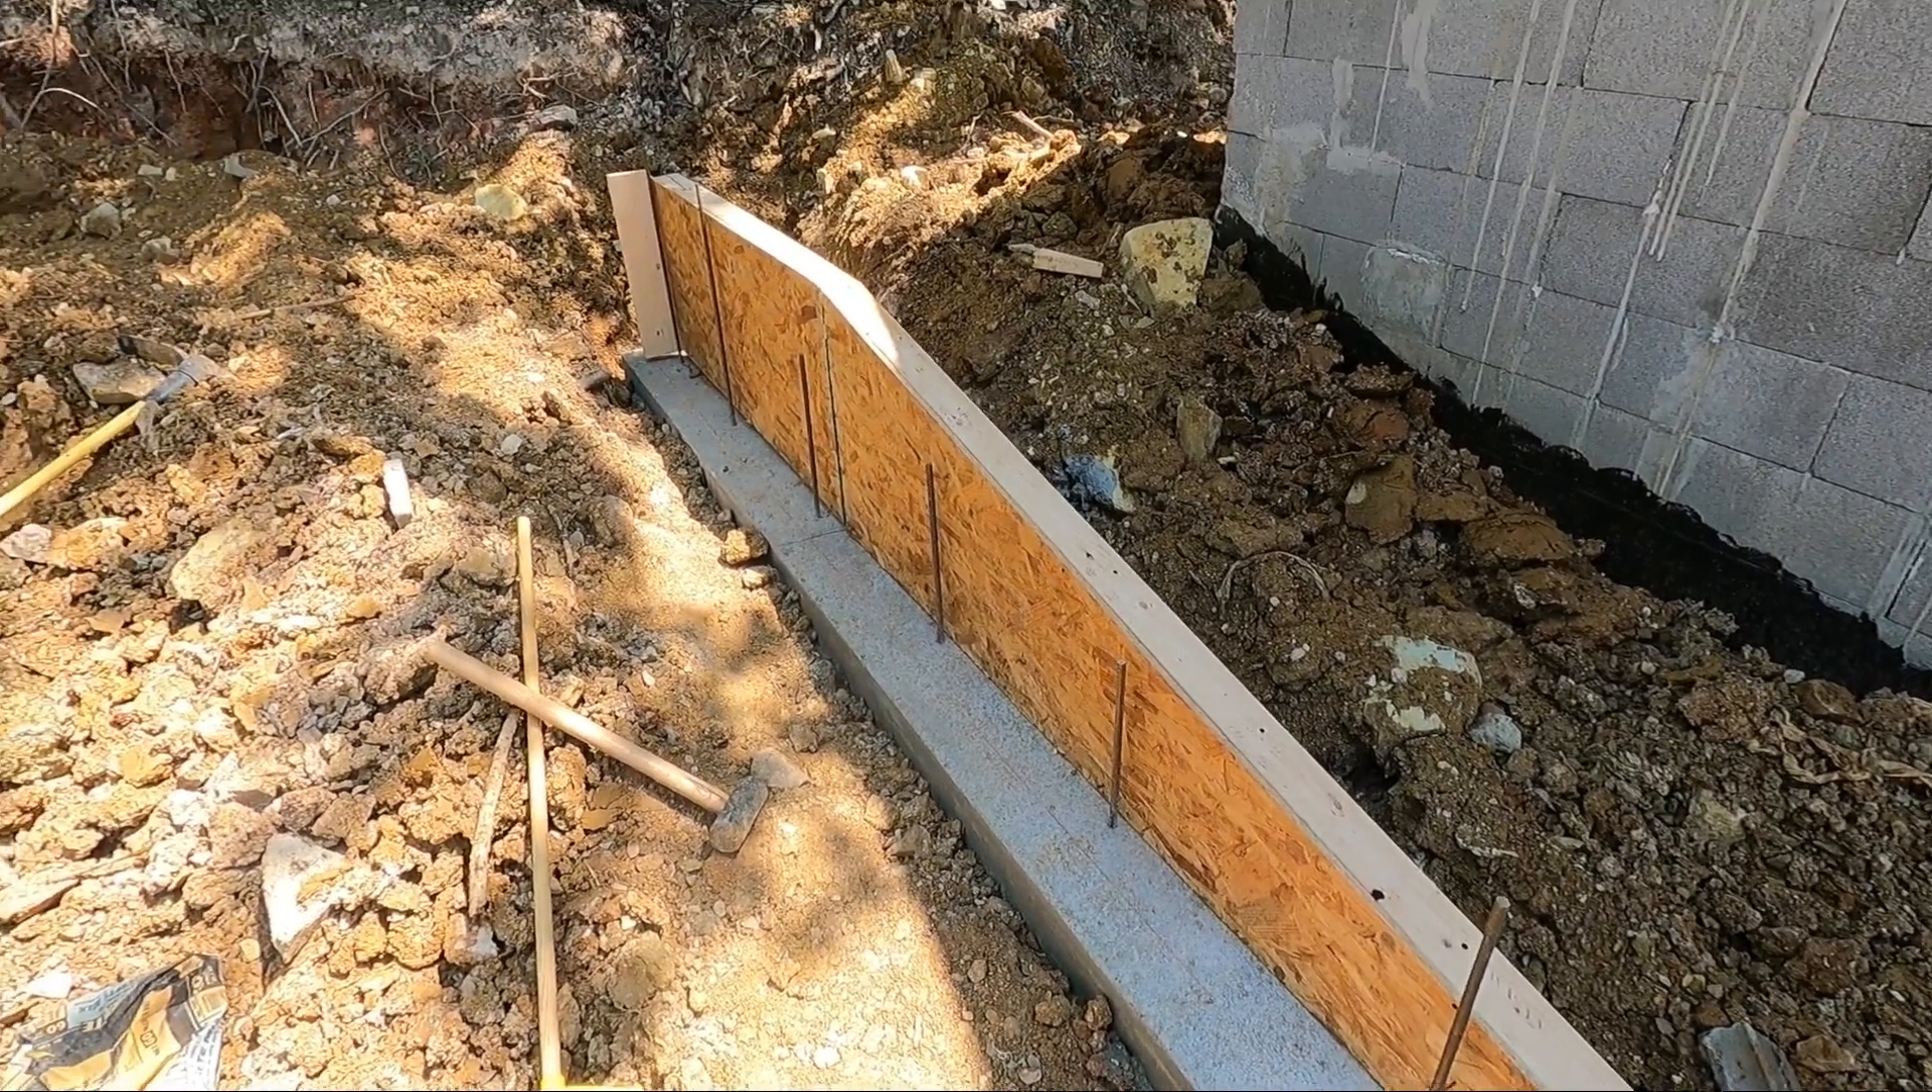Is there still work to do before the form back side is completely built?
No.